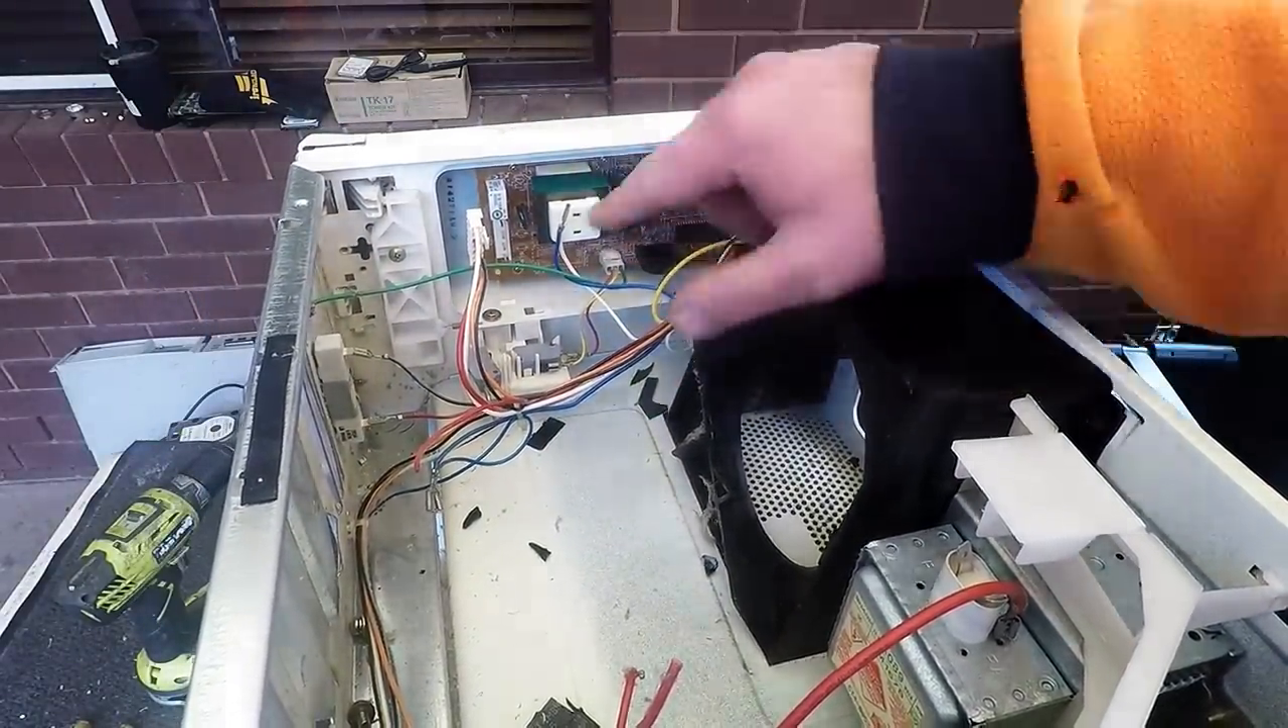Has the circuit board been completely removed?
No.